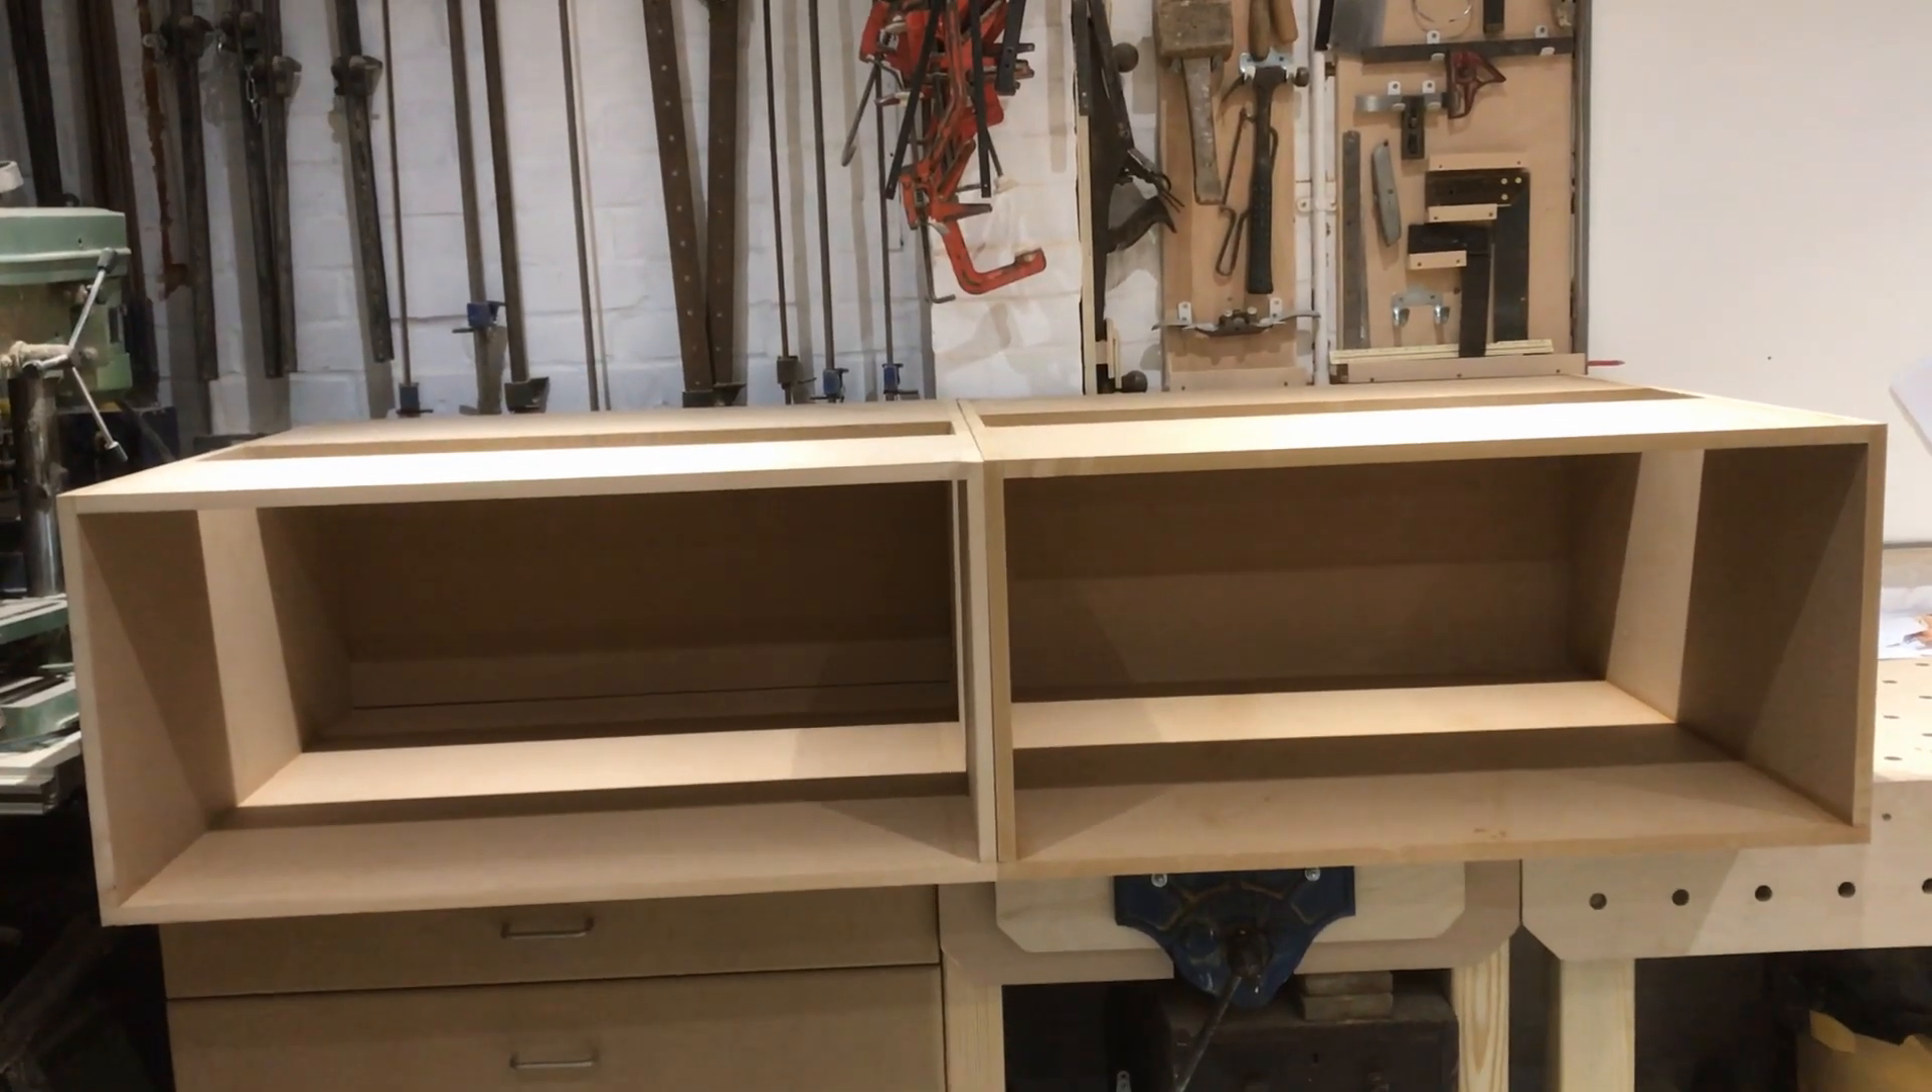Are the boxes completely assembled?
Yes.